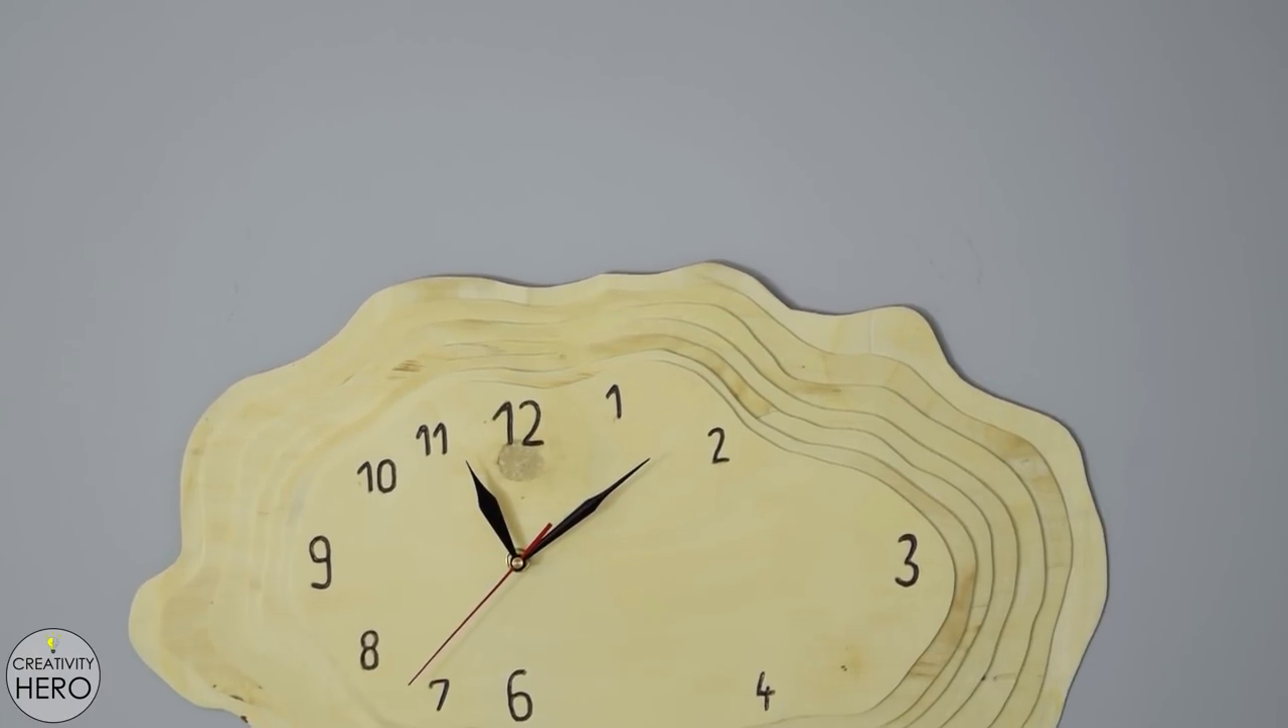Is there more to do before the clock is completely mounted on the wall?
No.